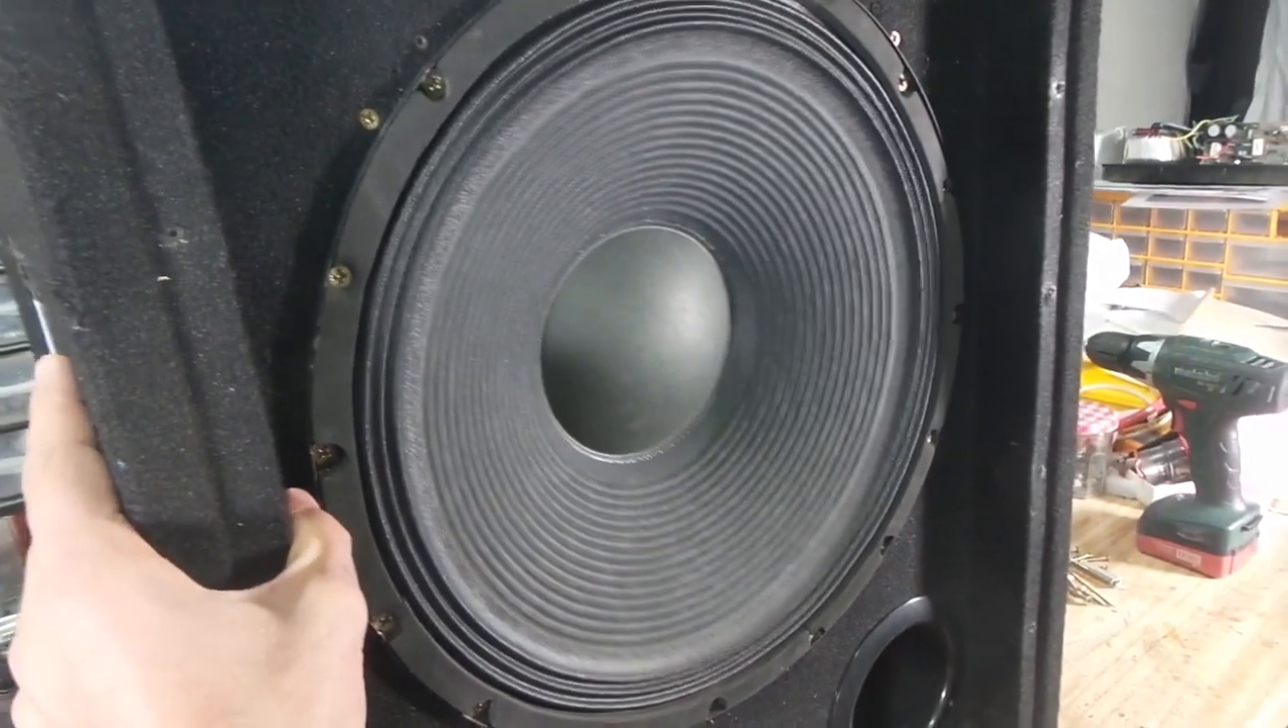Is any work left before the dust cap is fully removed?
Yes.